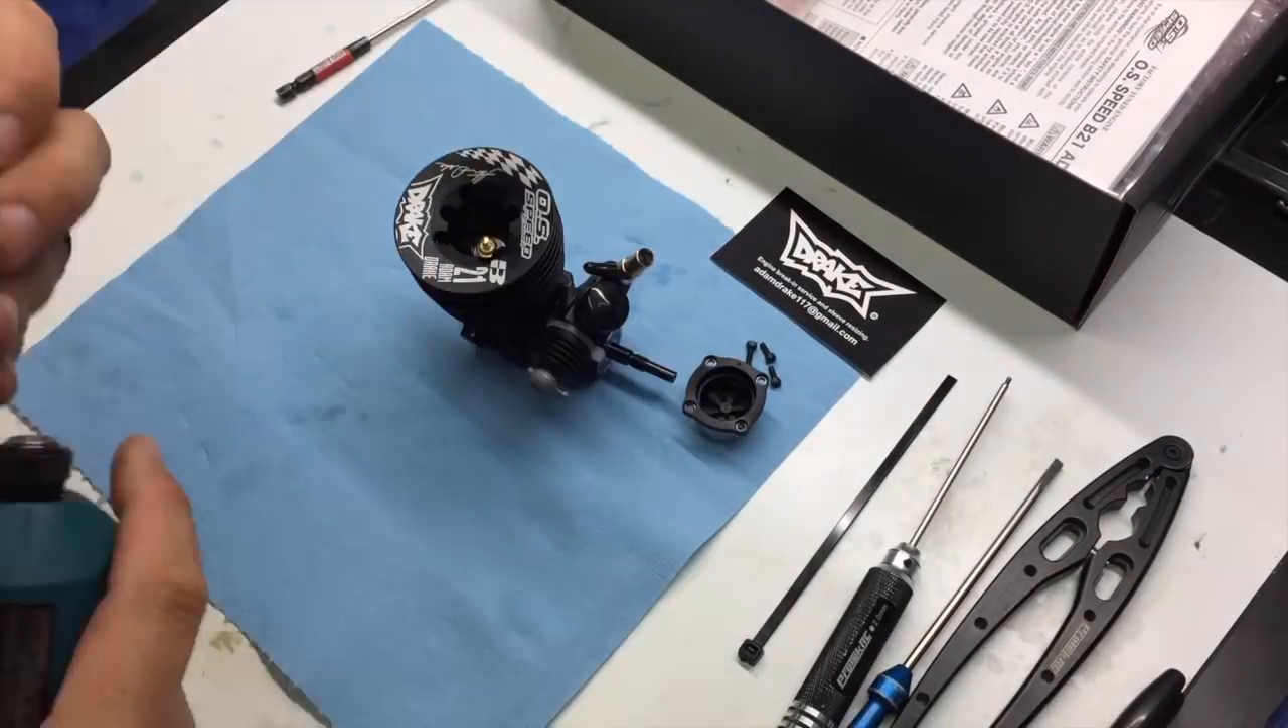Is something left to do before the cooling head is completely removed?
Yes.